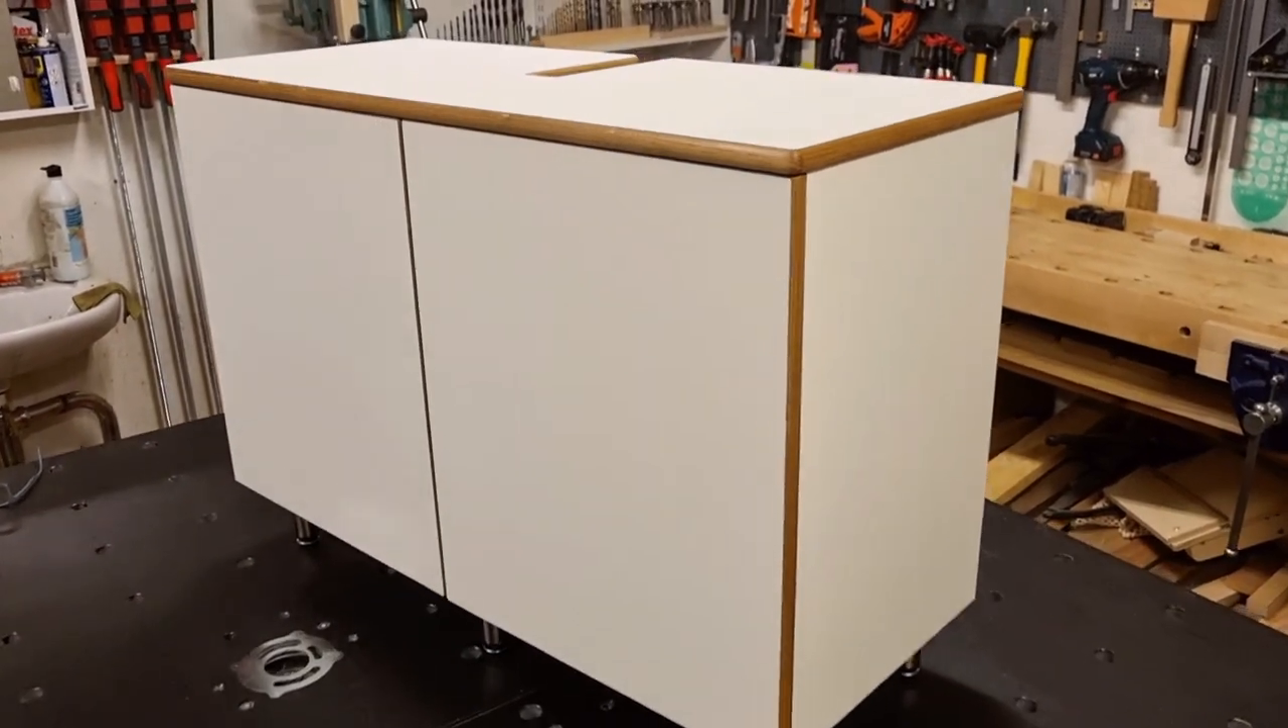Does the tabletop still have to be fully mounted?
No.